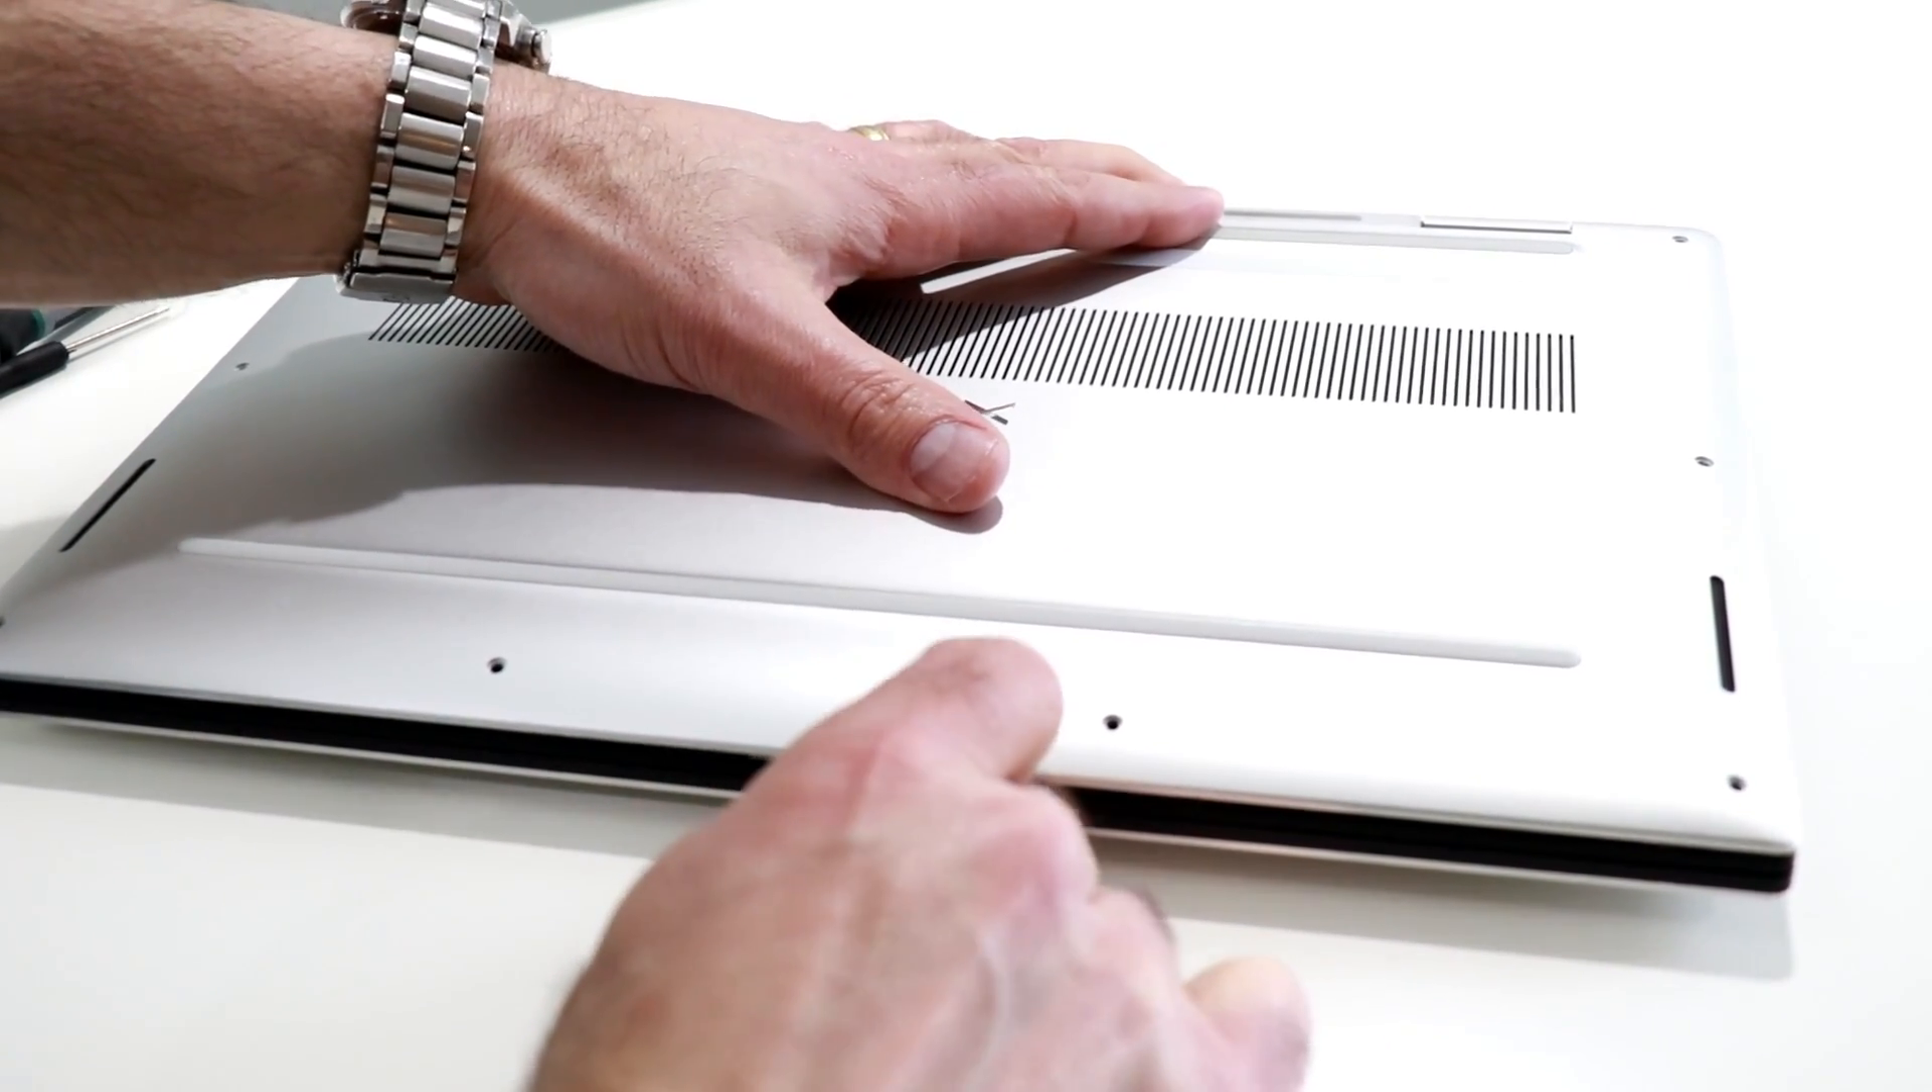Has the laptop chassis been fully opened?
No.